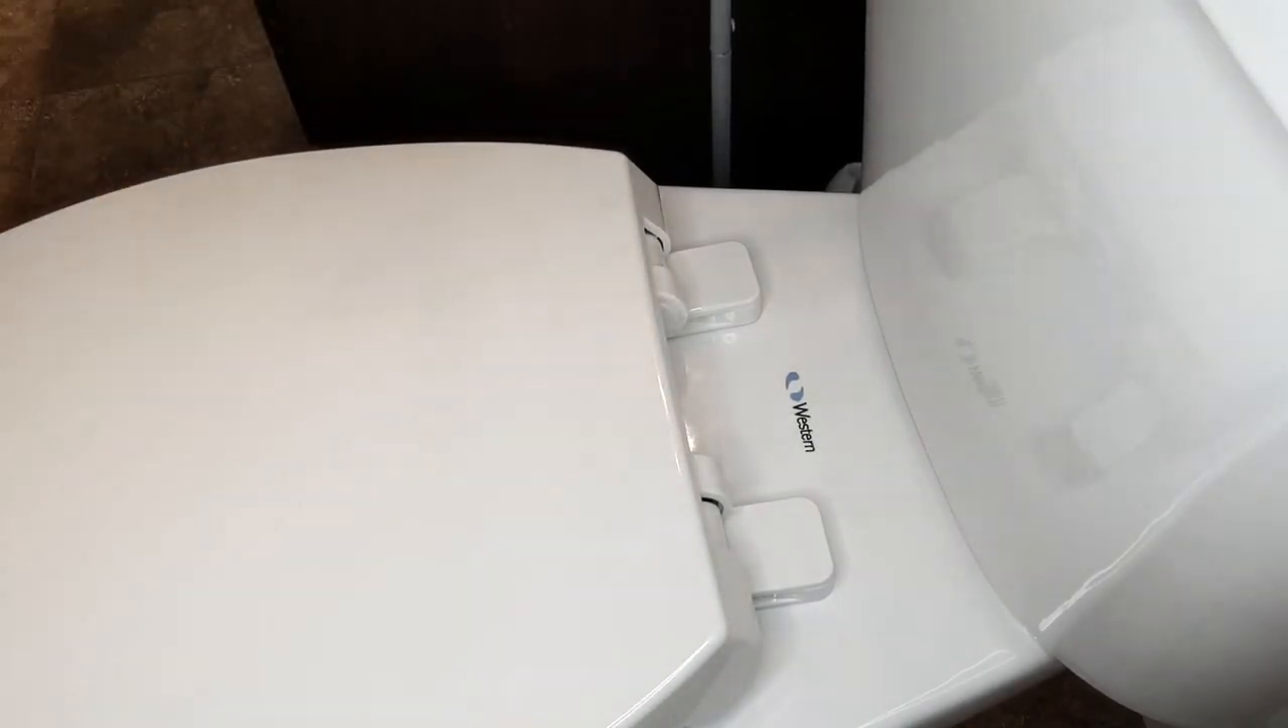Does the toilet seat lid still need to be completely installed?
No.